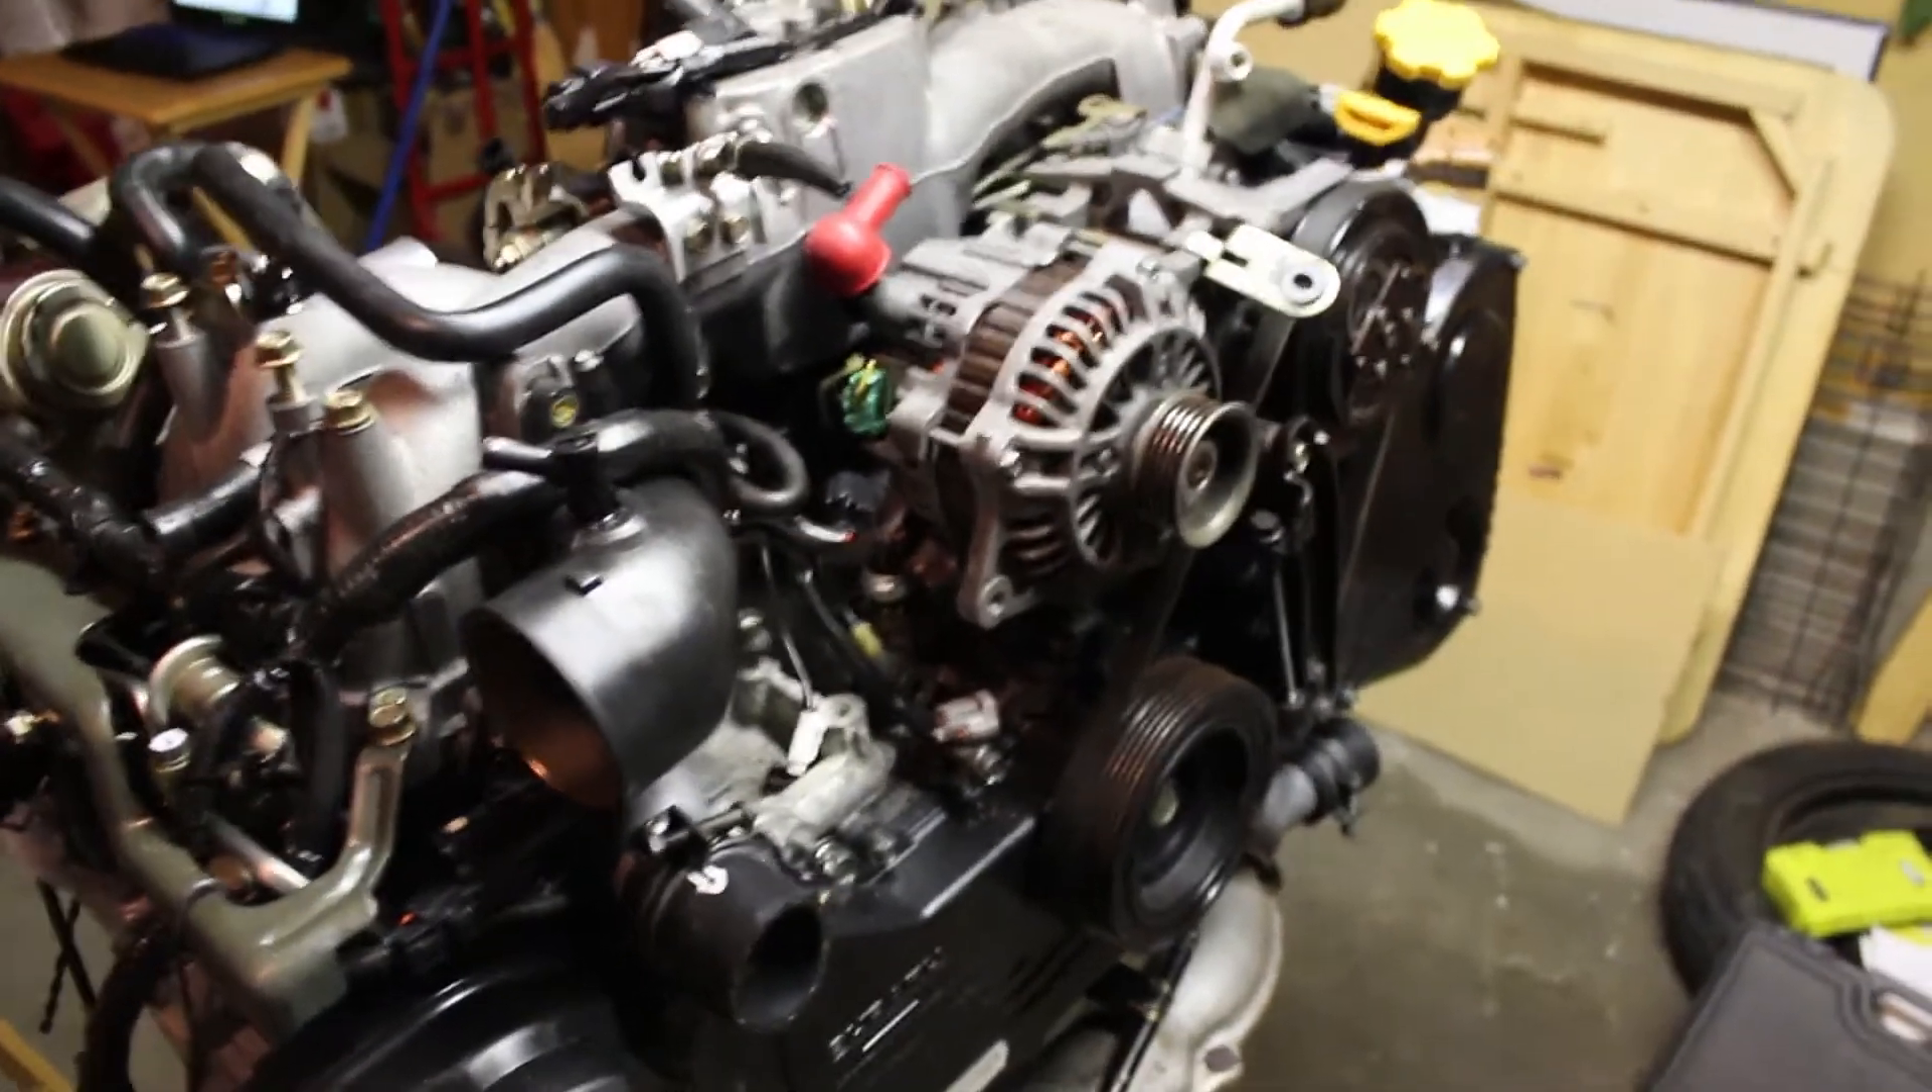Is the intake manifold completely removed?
No.